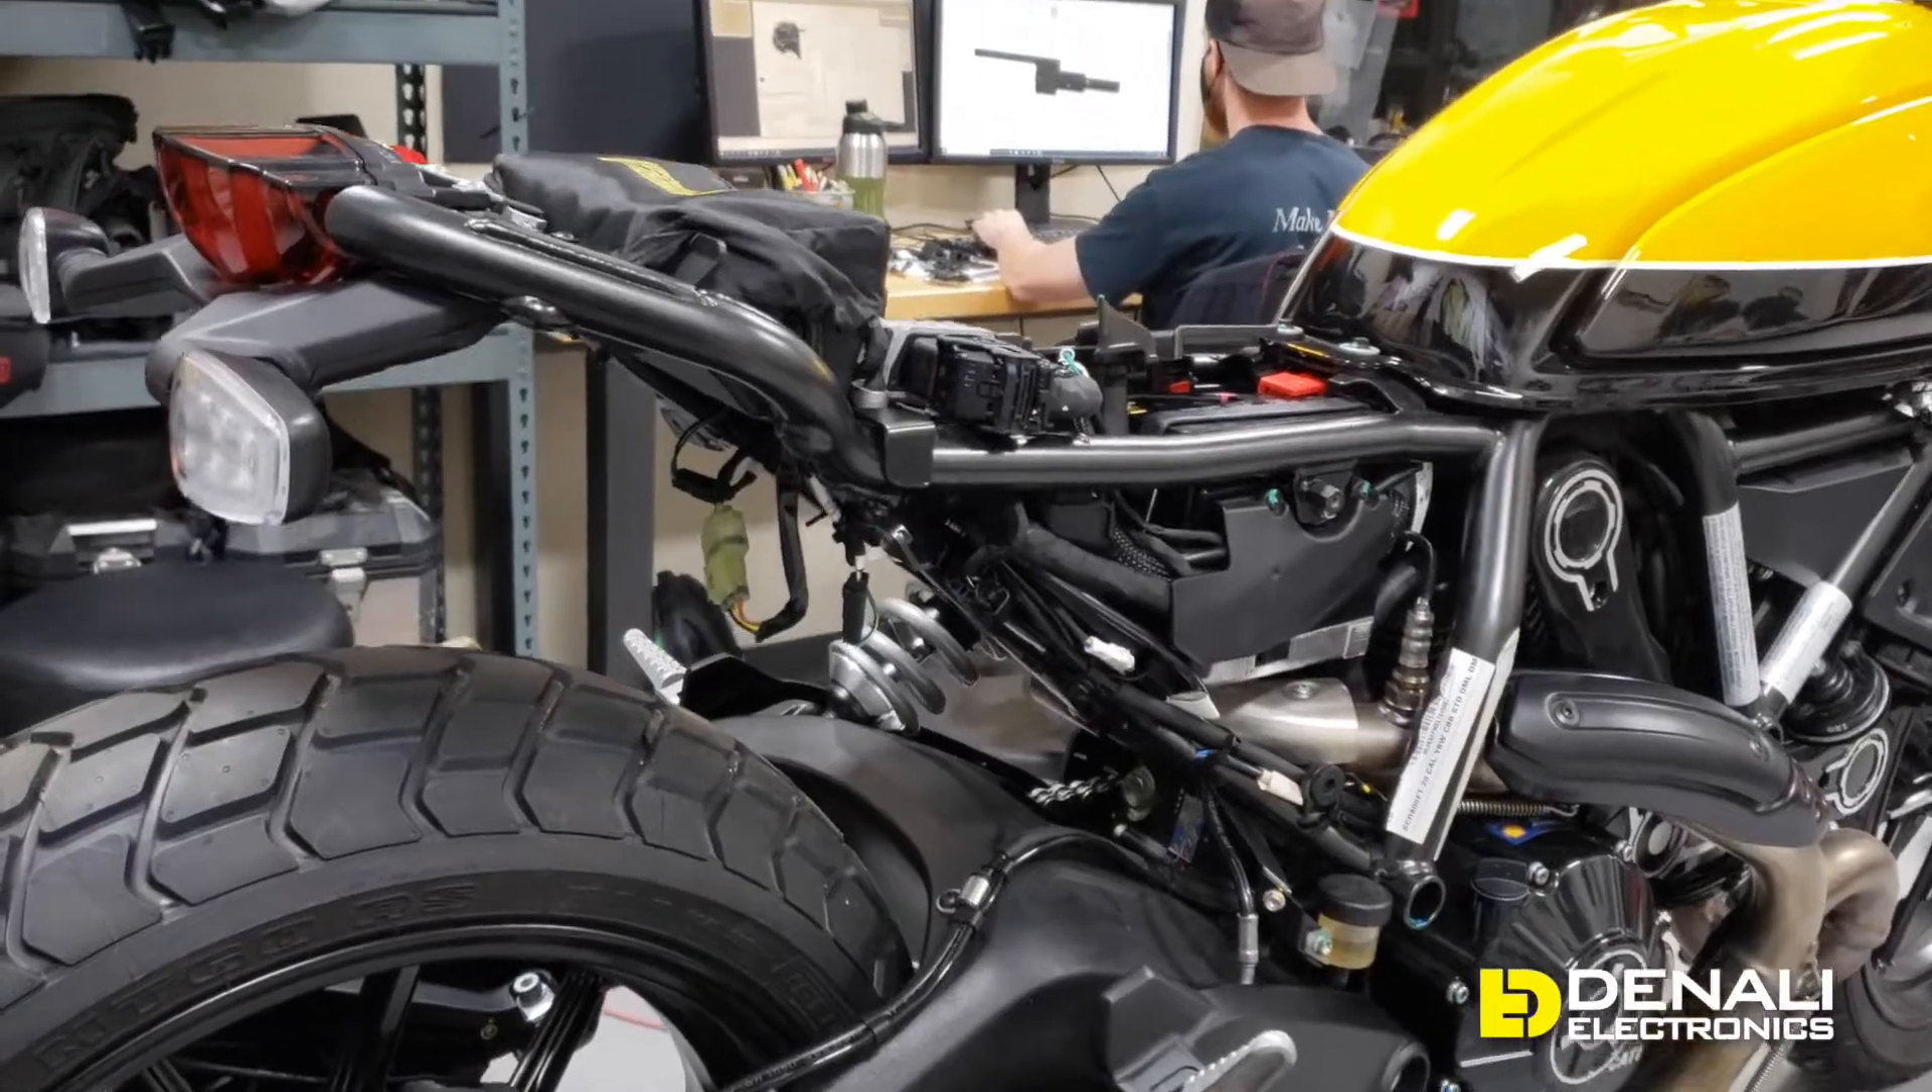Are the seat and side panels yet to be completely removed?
No.